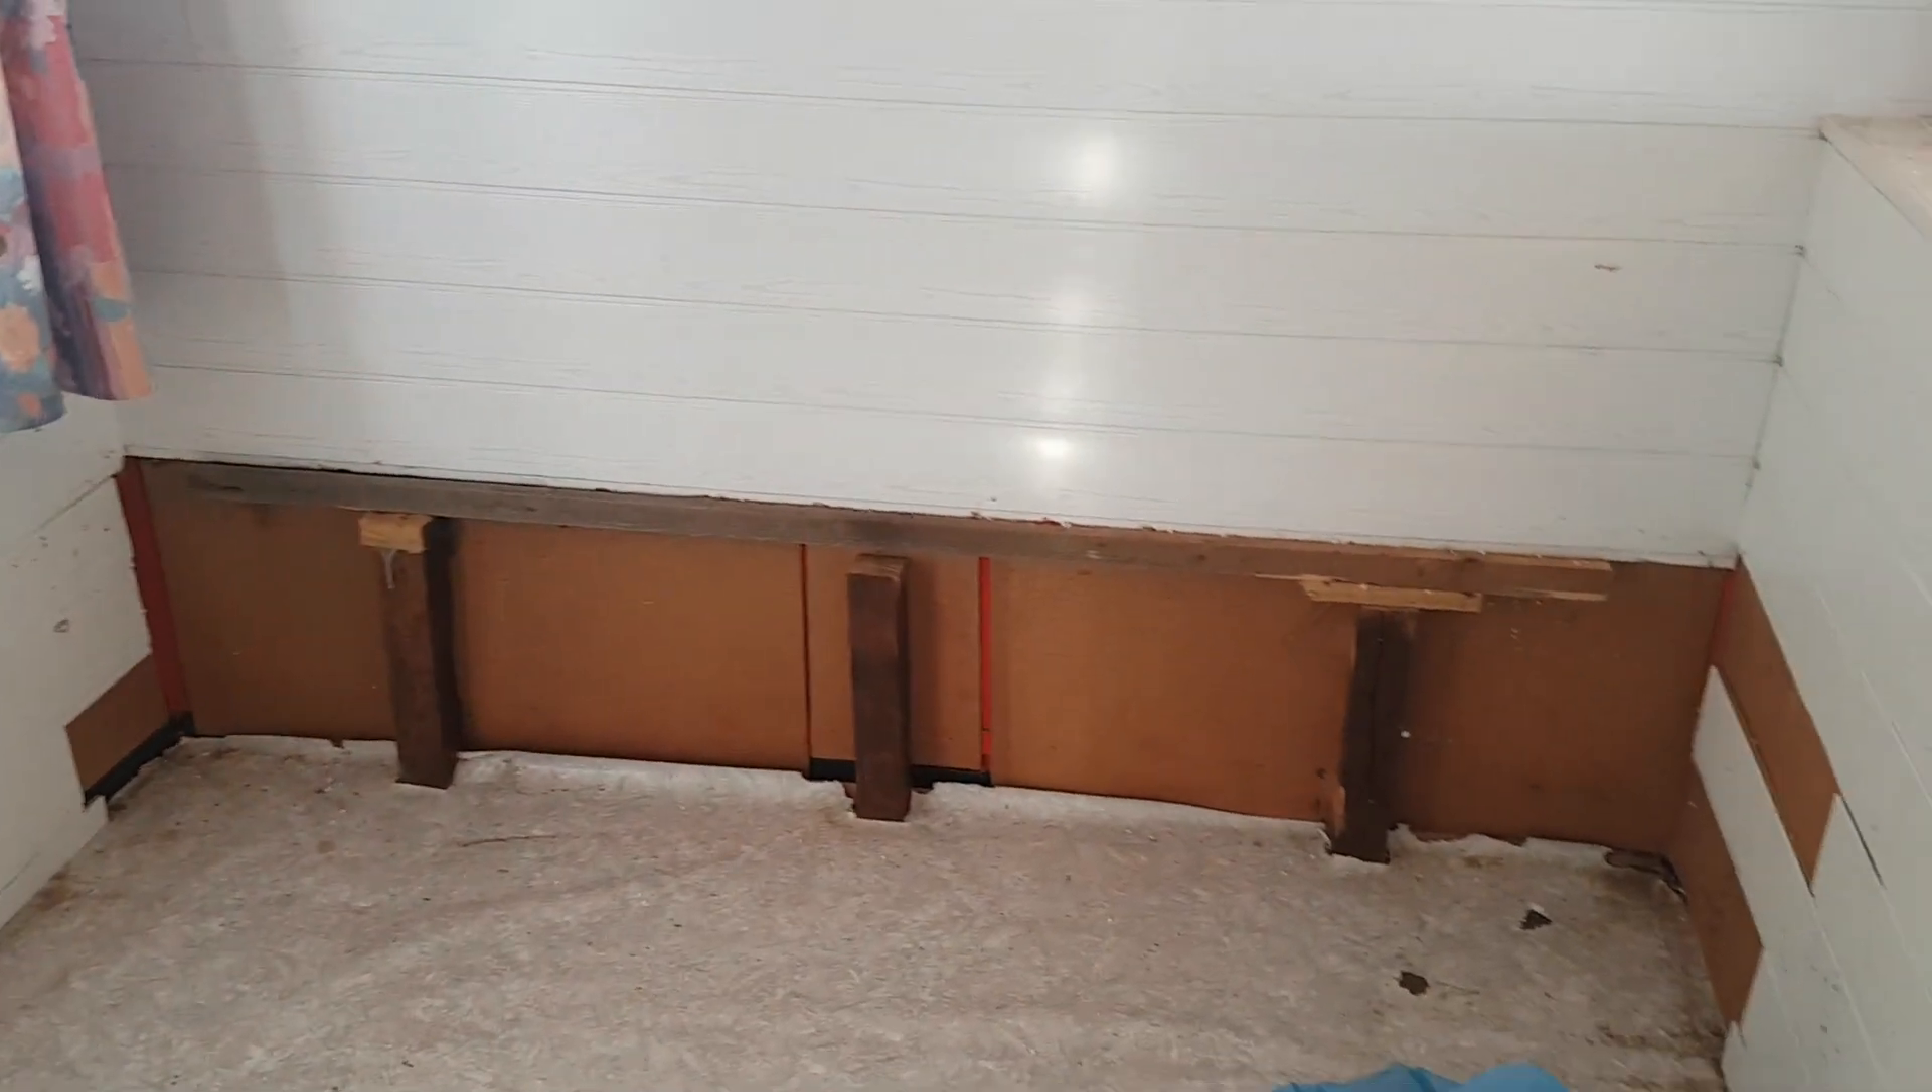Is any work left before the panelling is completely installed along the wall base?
Yes.